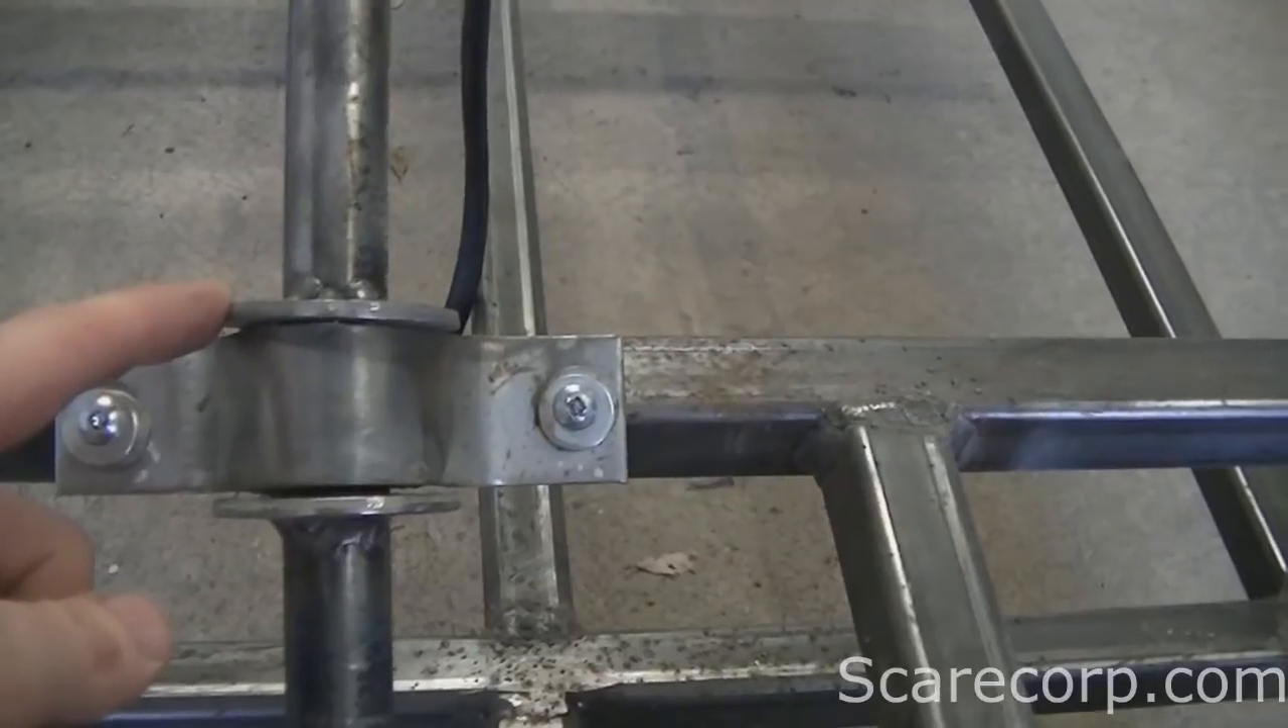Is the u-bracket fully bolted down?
Yes.